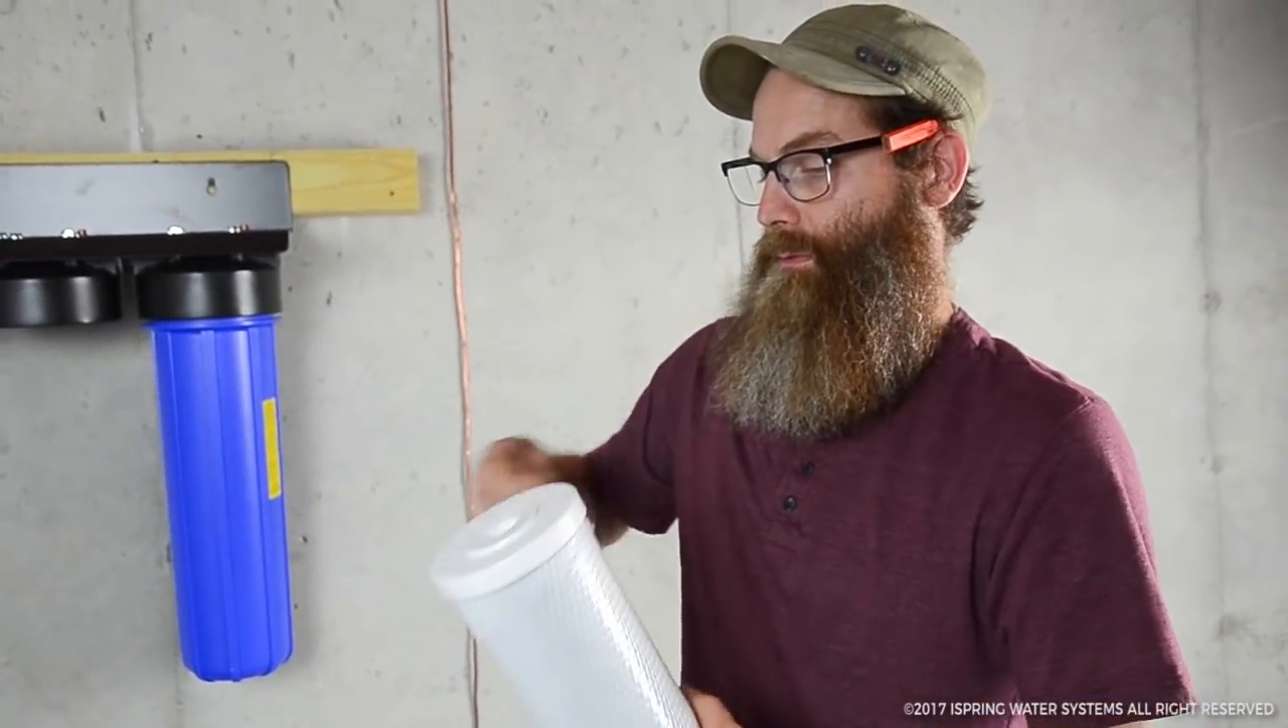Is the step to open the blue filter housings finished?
No.